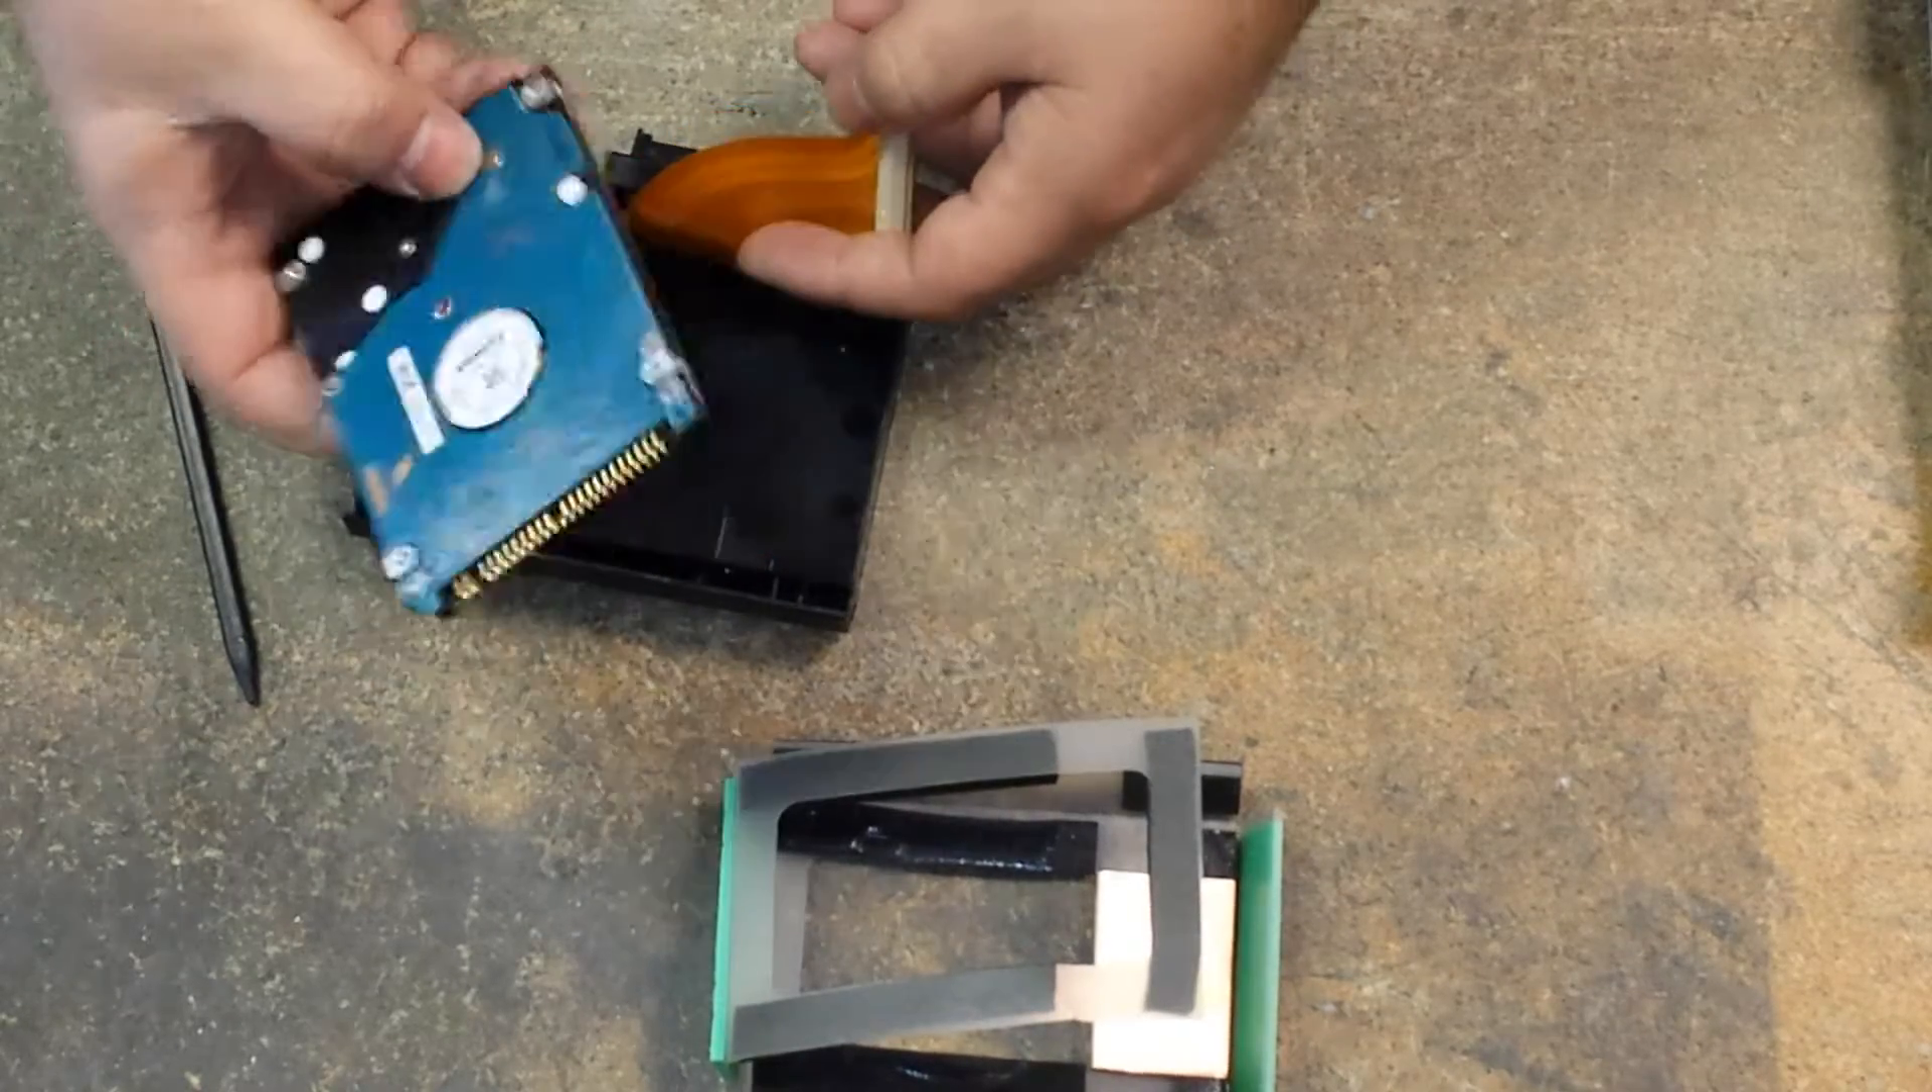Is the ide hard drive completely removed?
Yes.